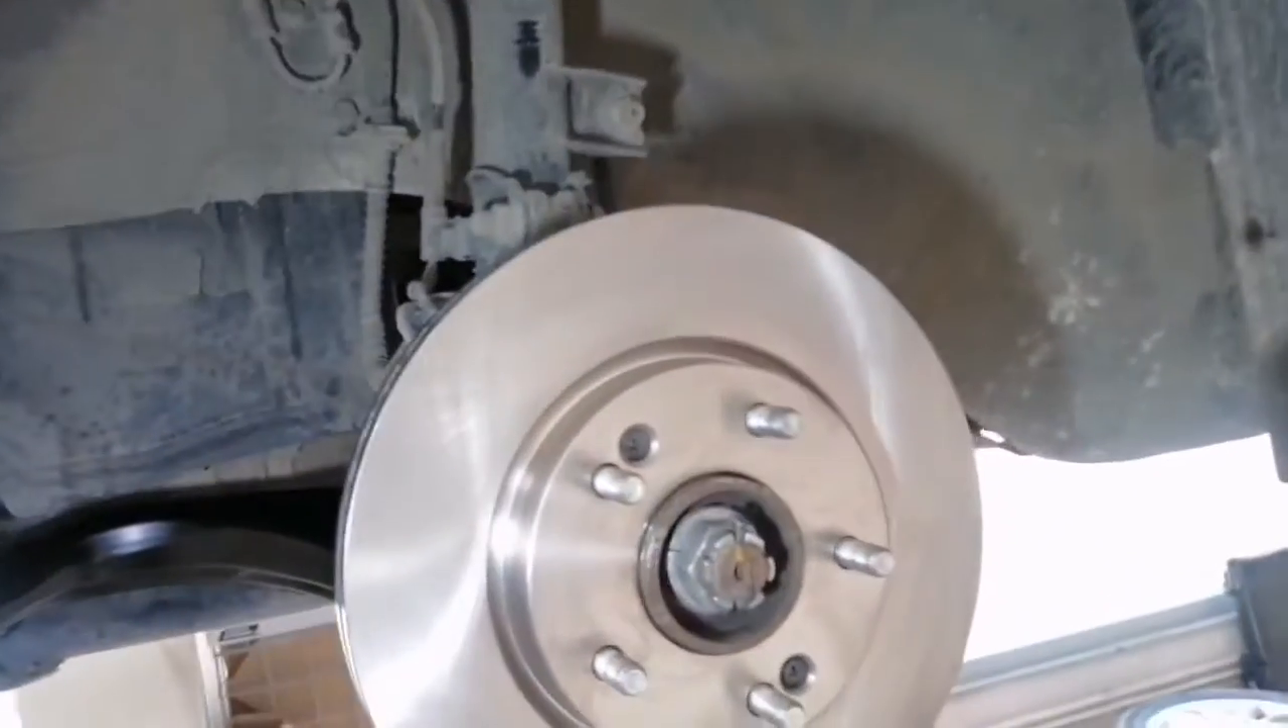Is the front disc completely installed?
Yes.